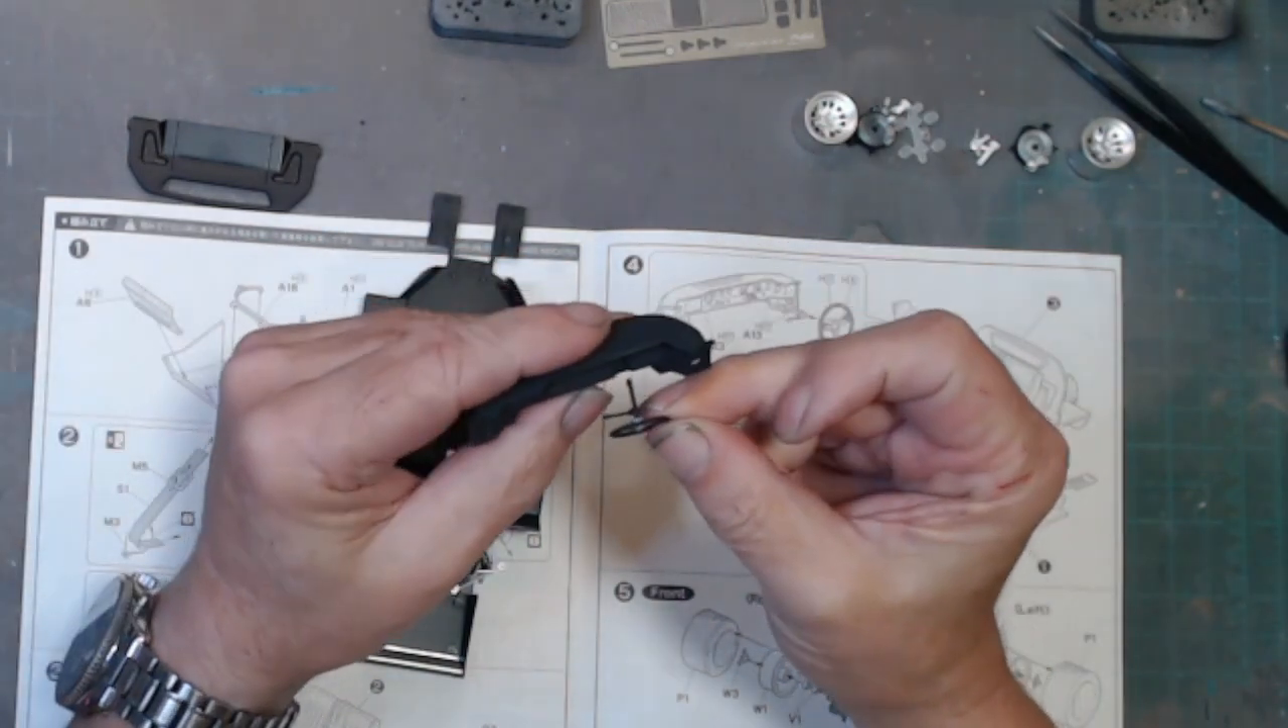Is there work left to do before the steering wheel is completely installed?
Yes.